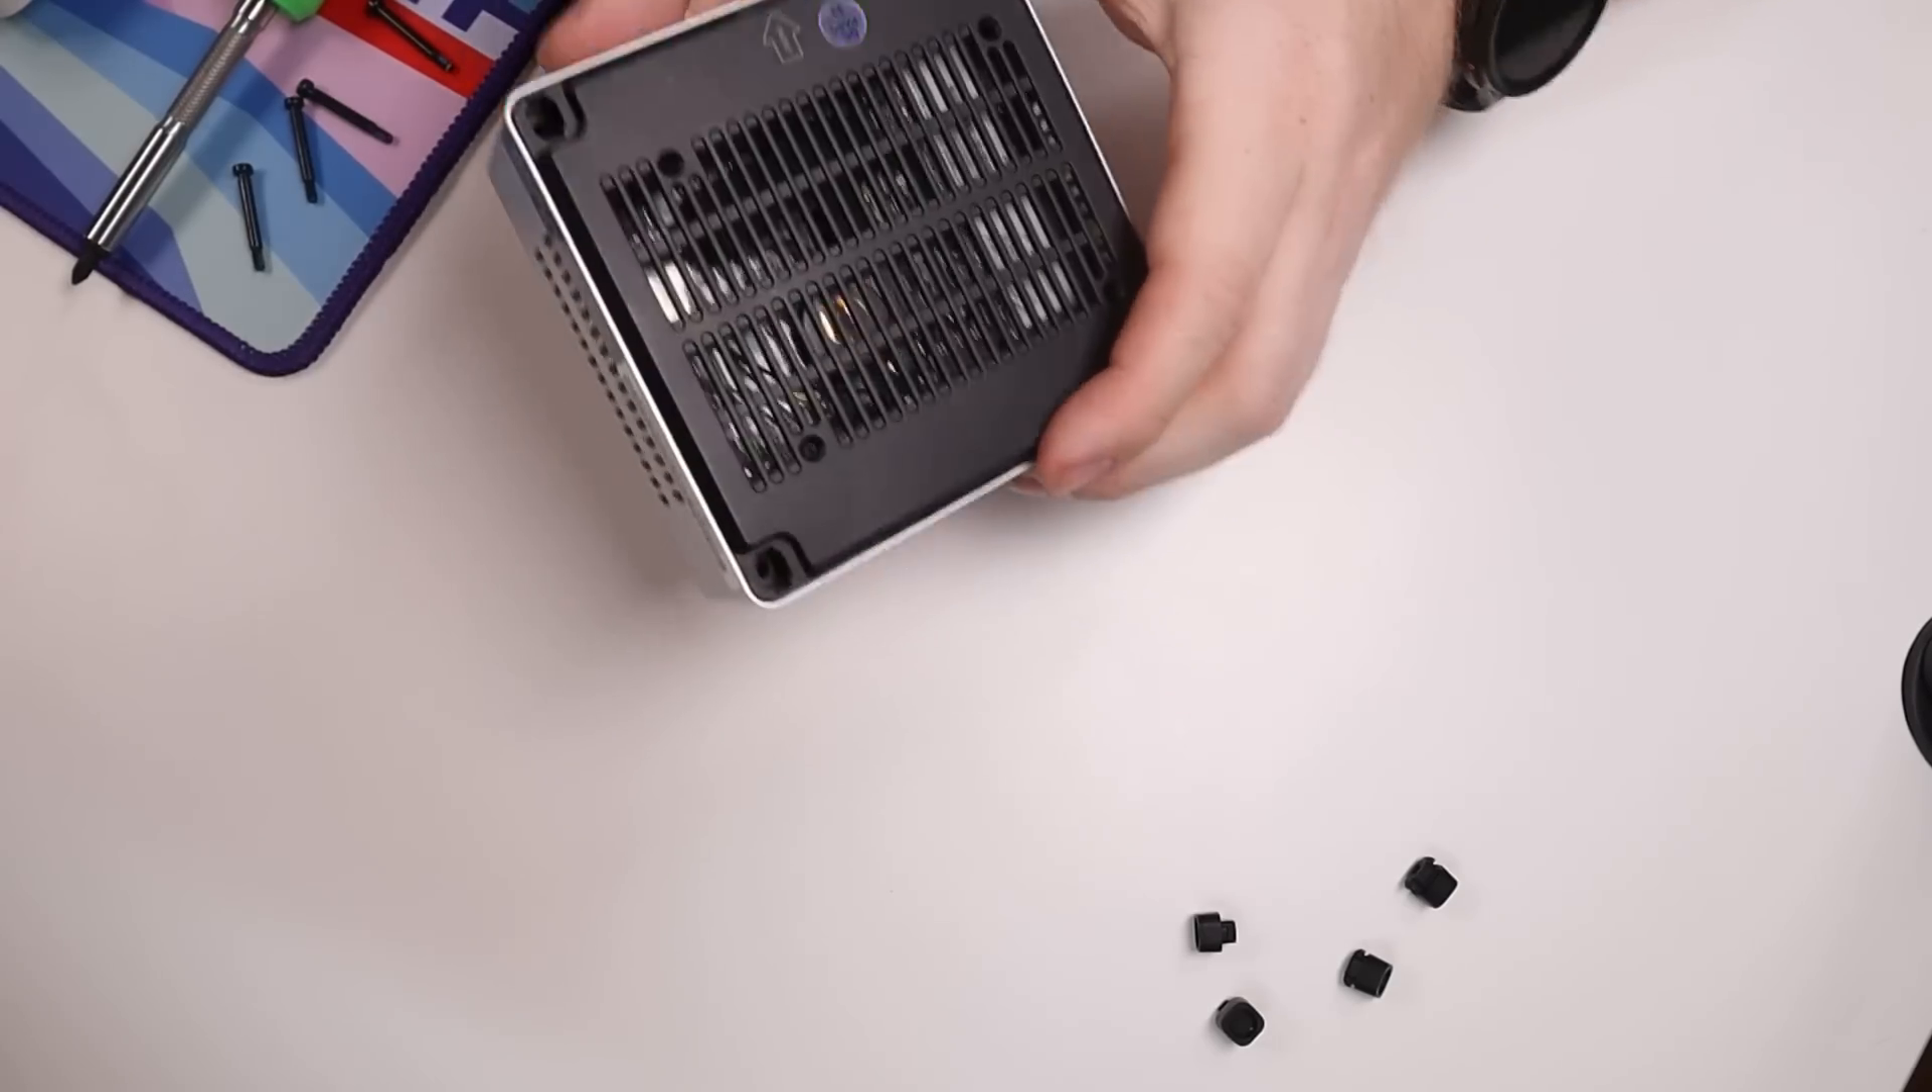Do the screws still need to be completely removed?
No.